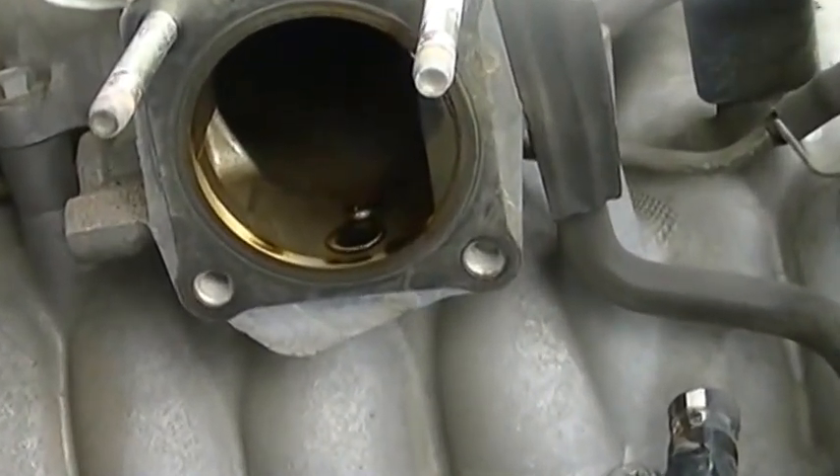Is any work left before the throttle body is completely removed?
No.